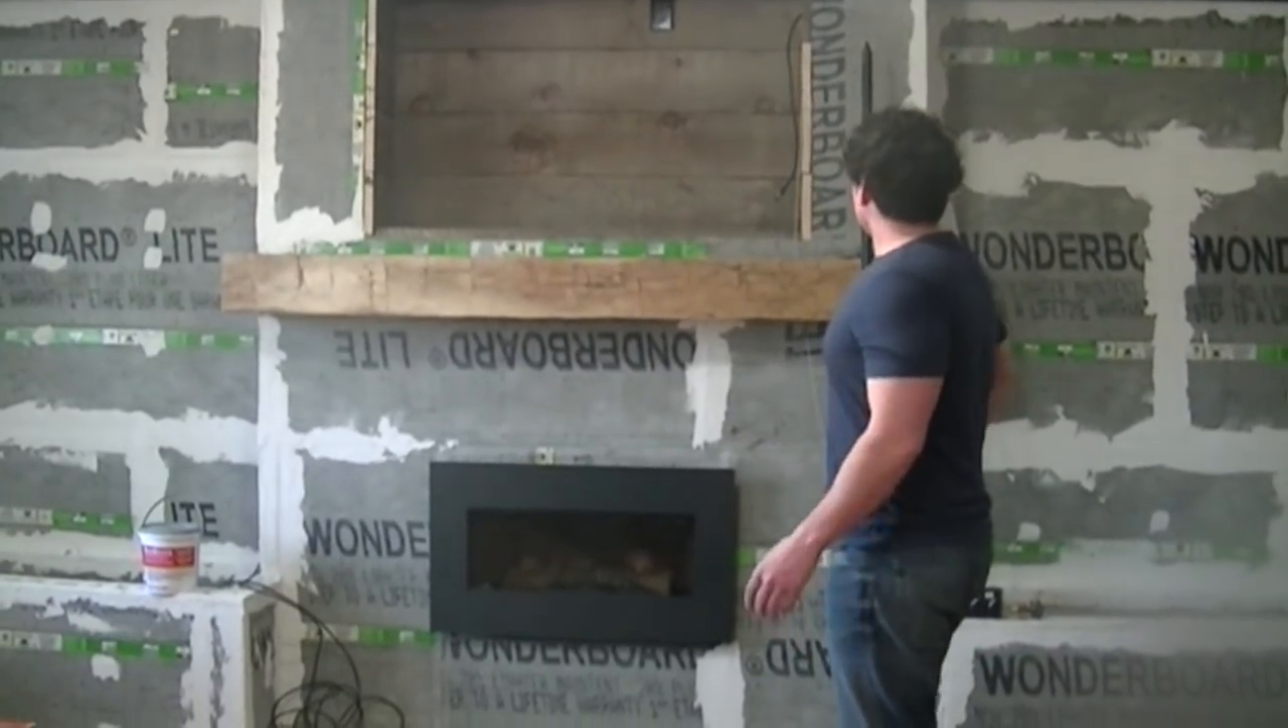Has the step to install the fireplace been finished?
Yes.